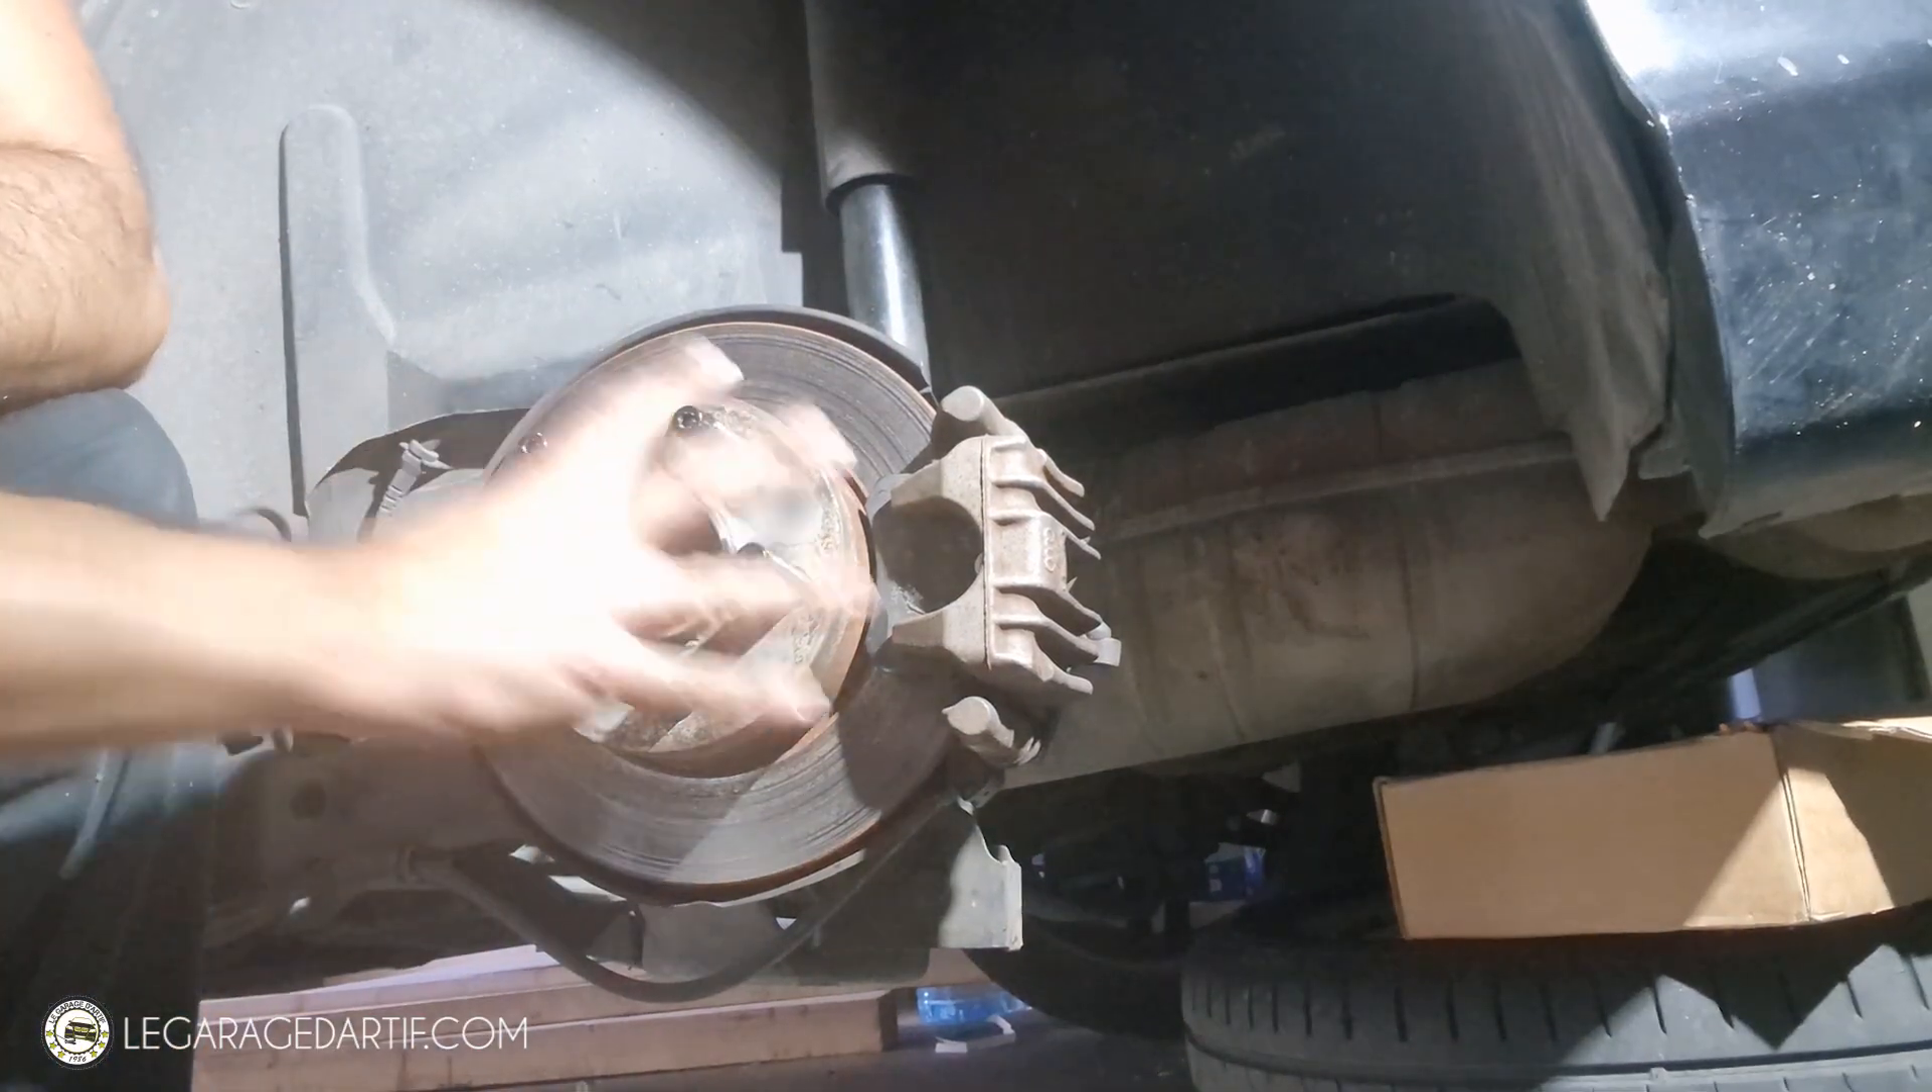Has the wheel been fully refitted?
No.